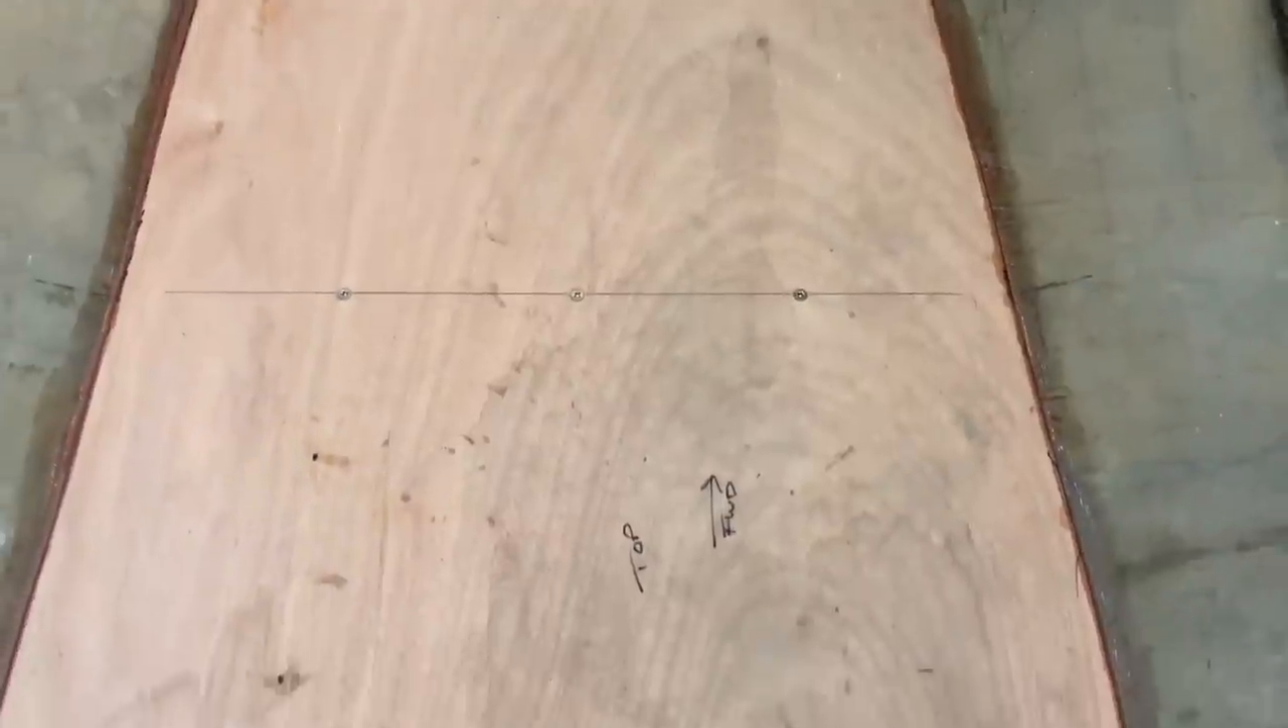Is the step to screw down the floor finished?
Yes.